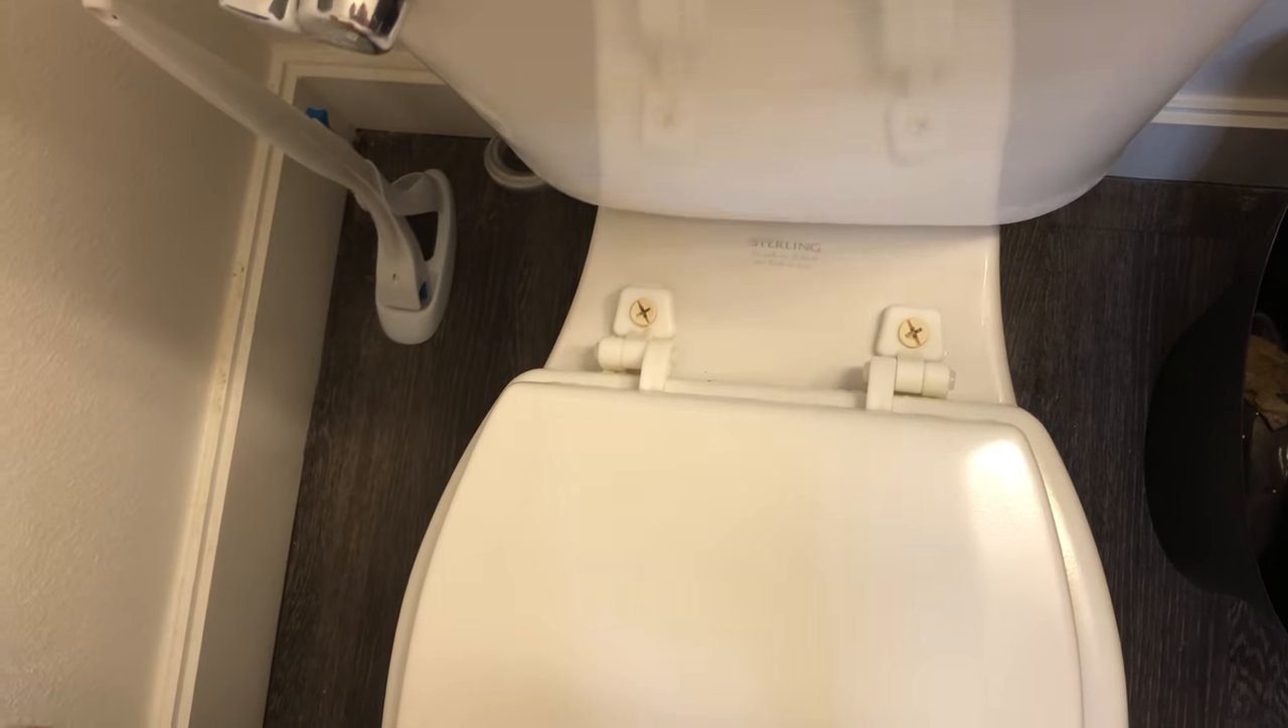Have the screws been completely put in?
Yes.